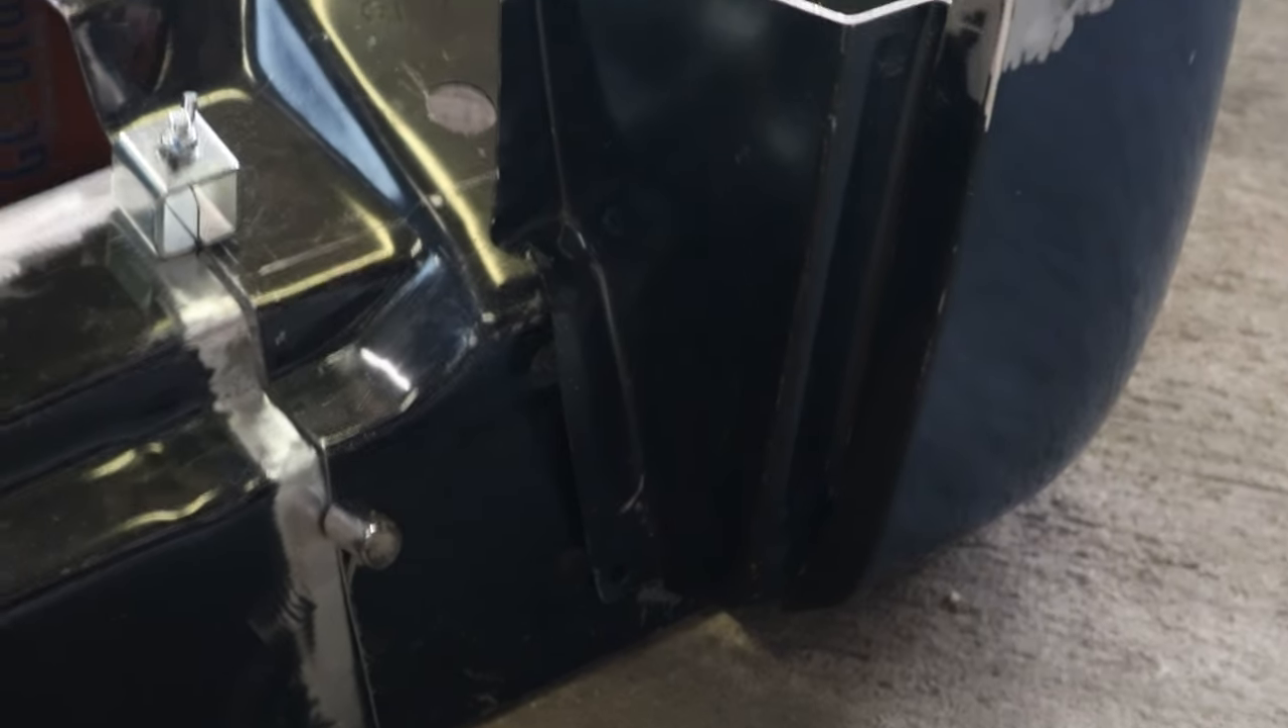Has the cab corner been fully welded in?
No.